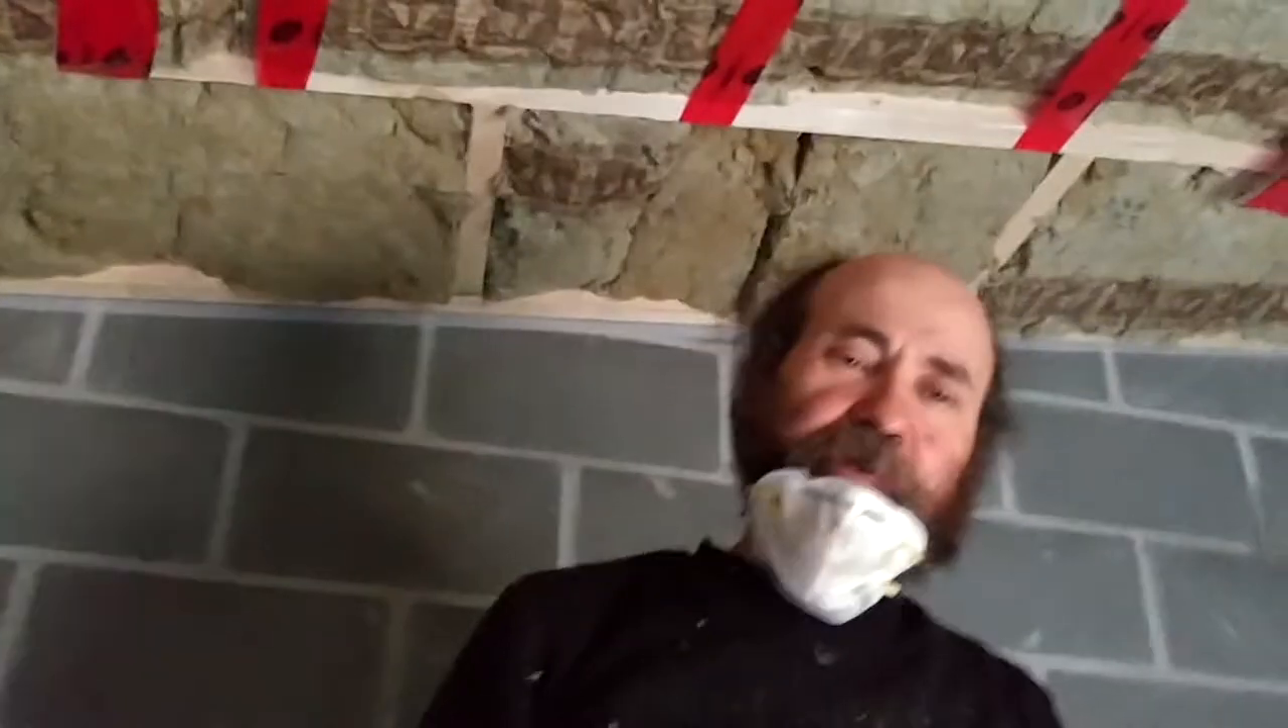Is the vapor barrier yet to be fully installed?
Yes.